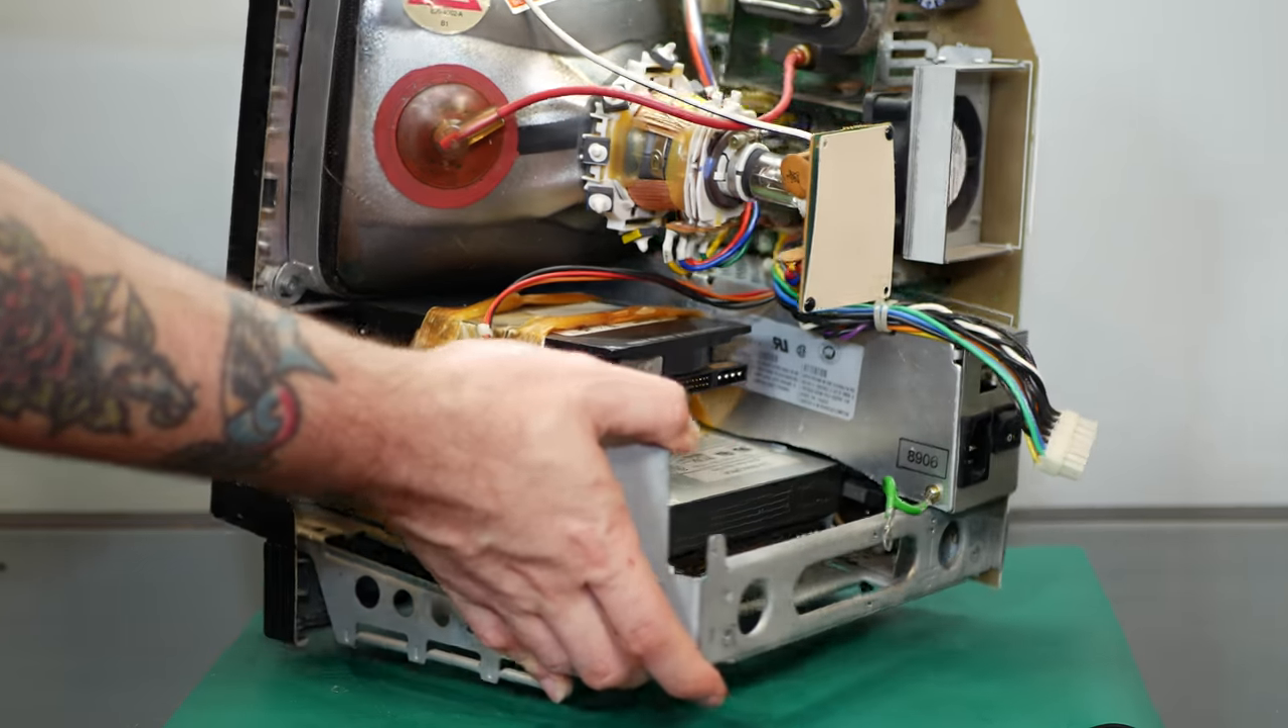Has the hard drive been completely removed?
No.